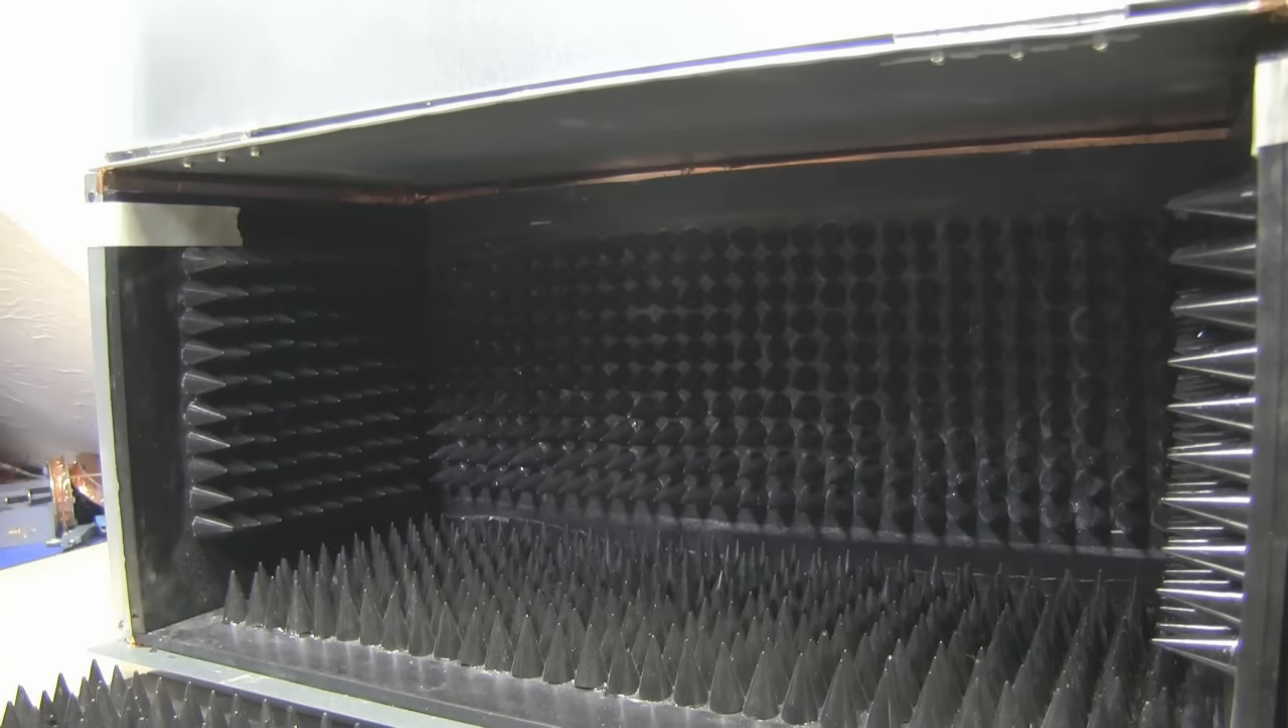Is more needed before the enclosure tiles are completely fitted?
Yes.